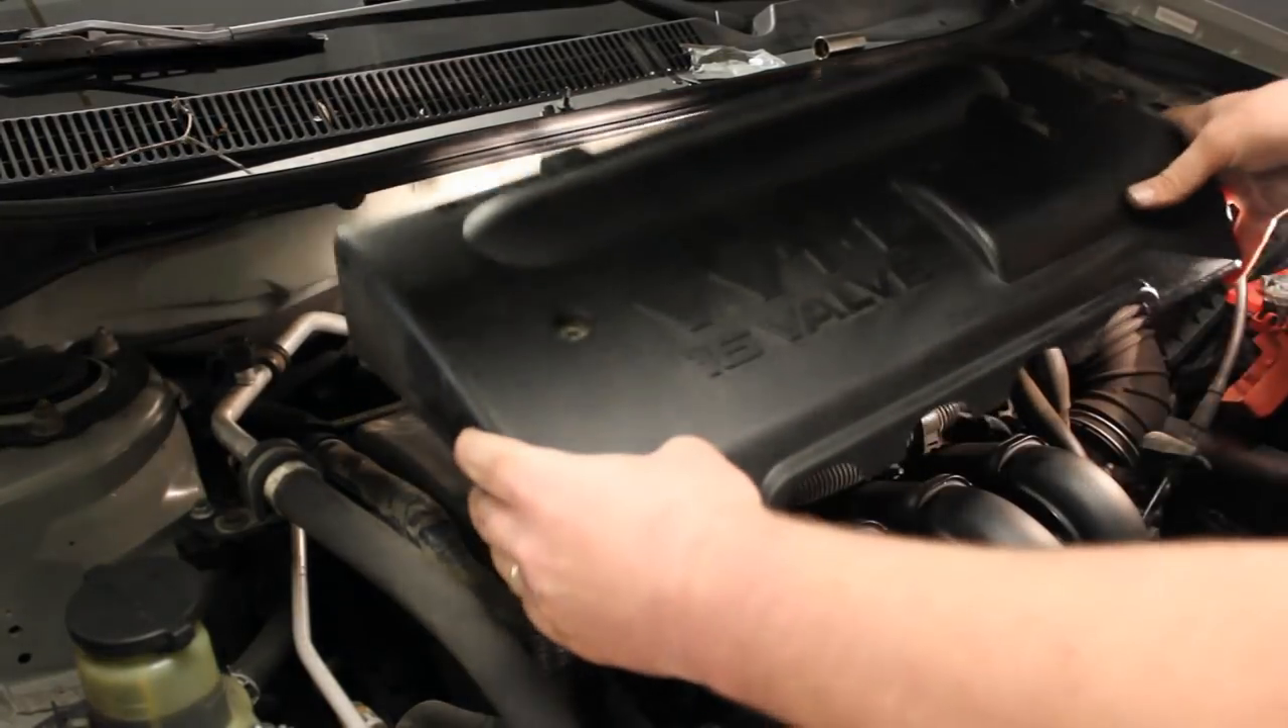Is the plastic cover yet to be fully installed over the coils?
Yes.